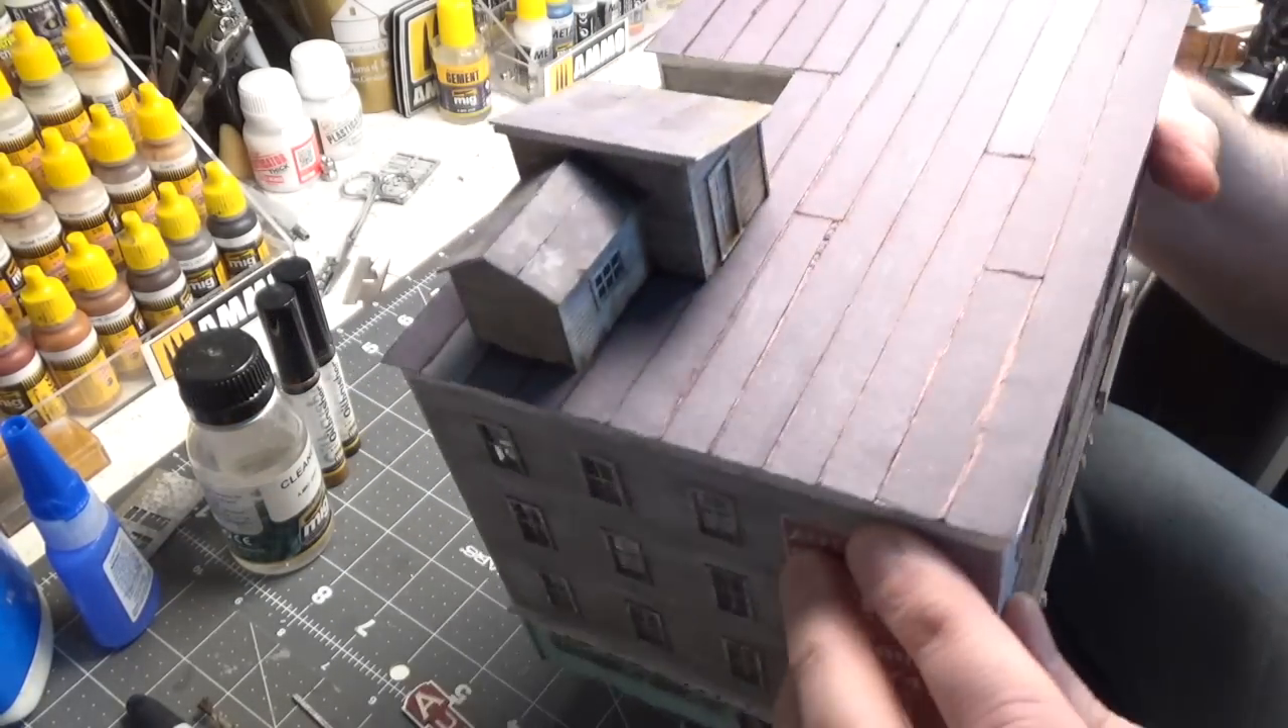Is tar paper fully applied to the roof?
Yes.